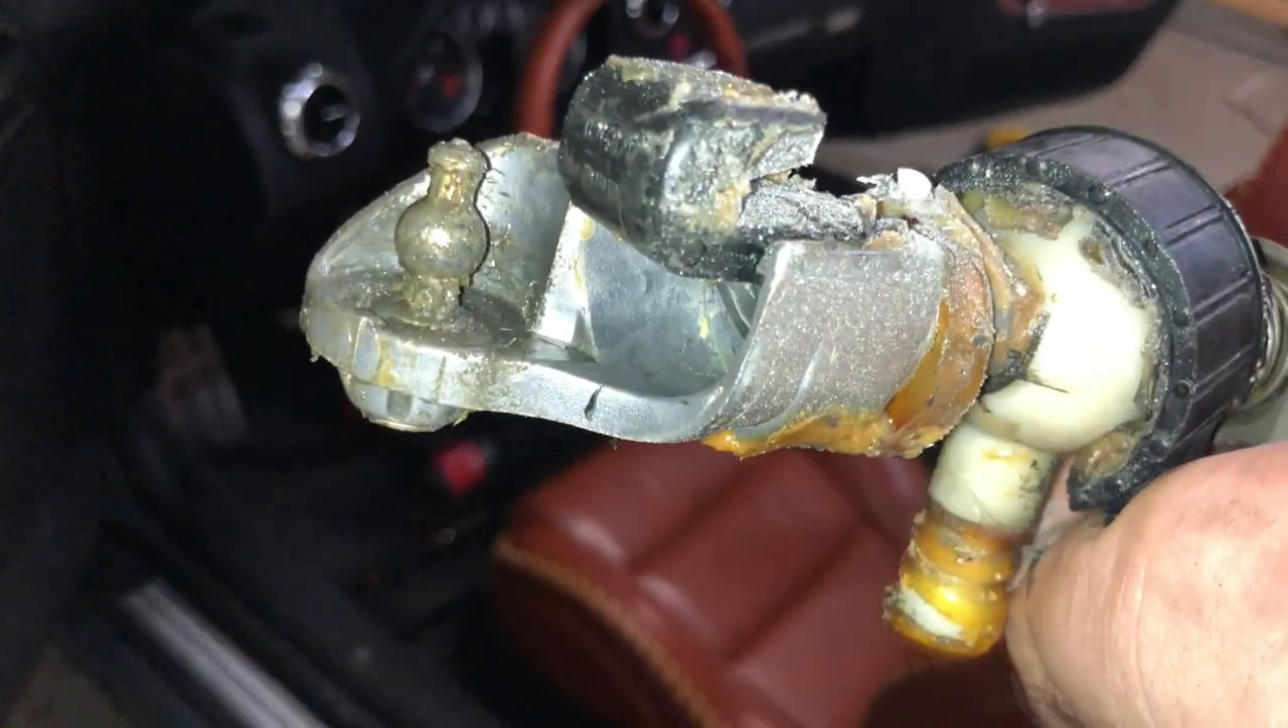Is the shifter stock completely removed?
Yes.